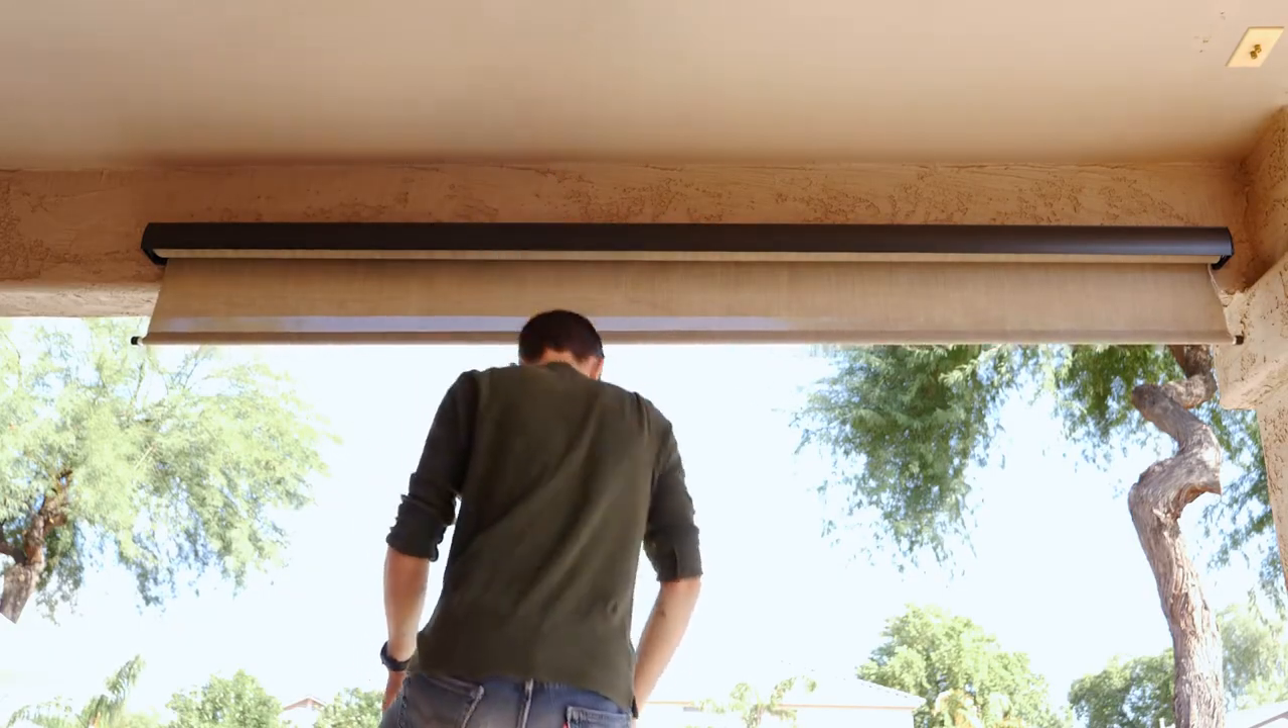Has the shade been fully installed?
Yes.